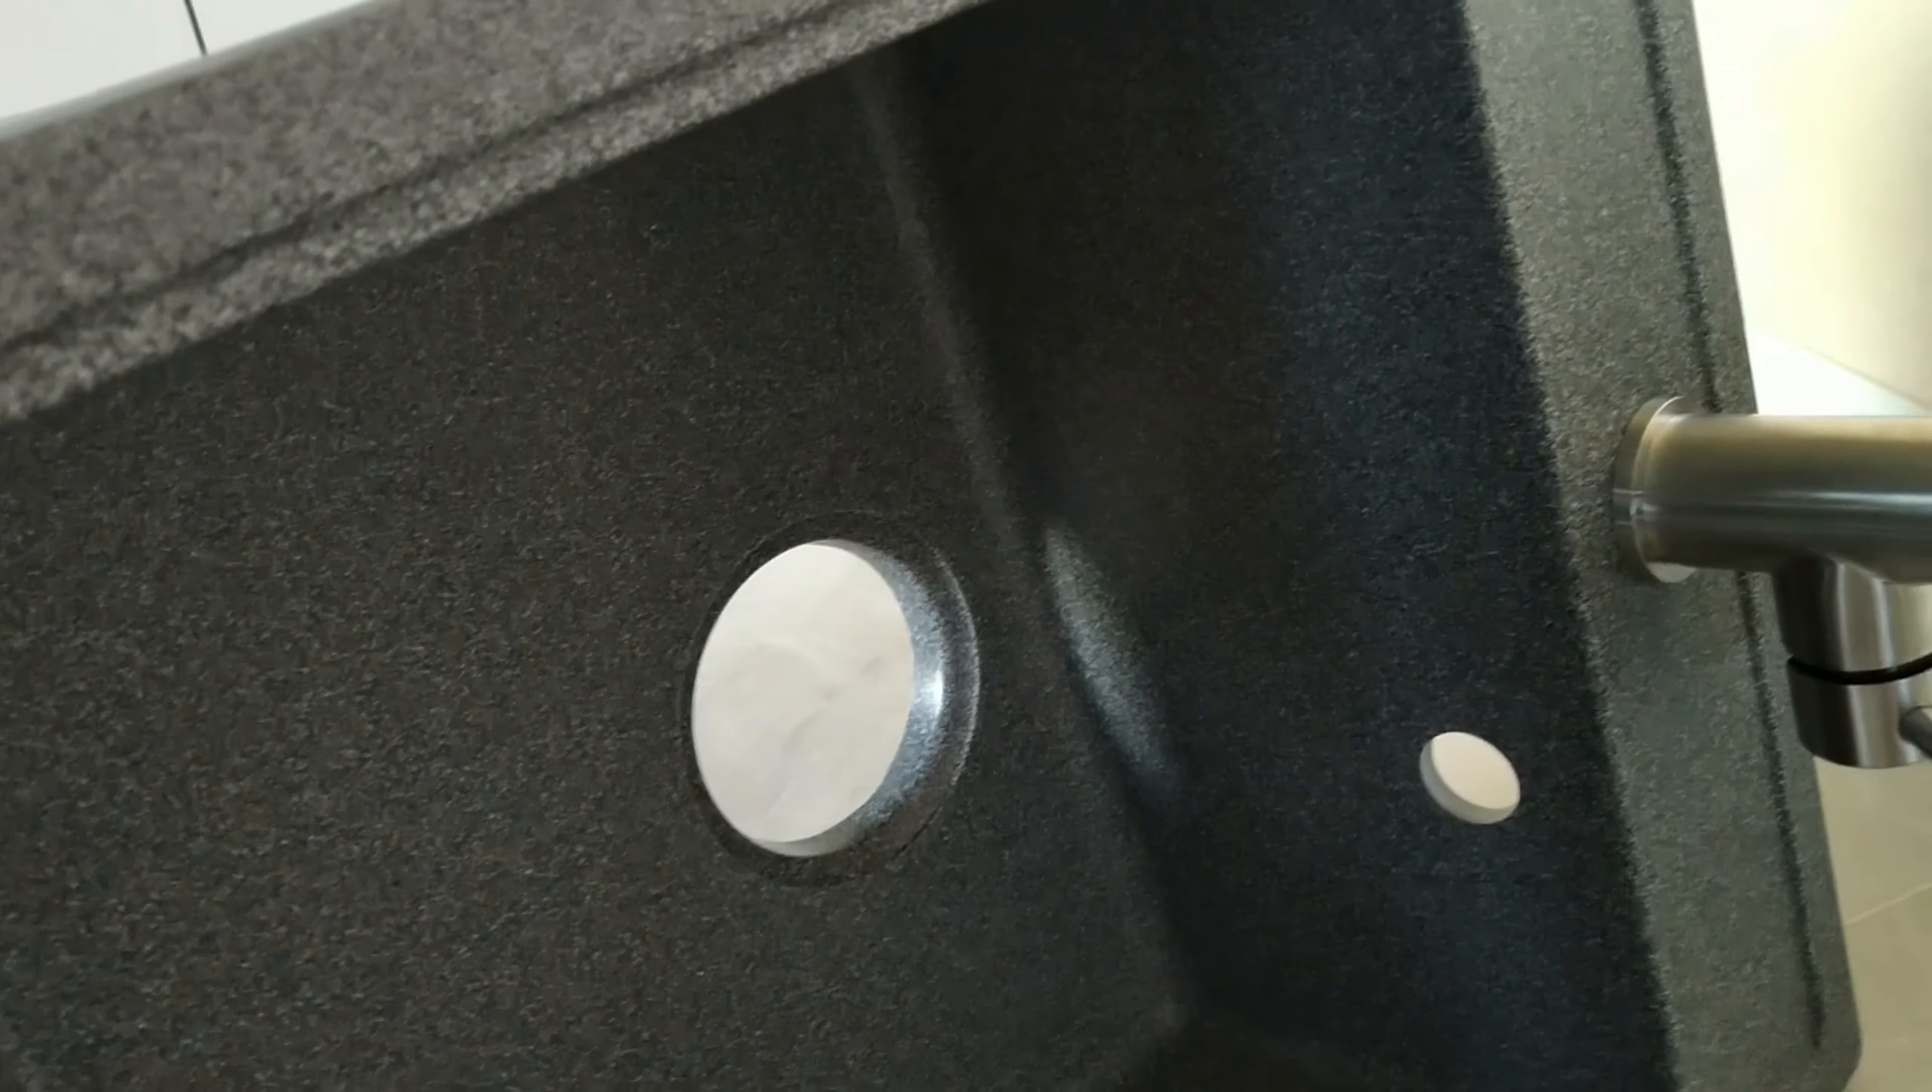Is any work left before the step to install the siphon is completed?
Yes.